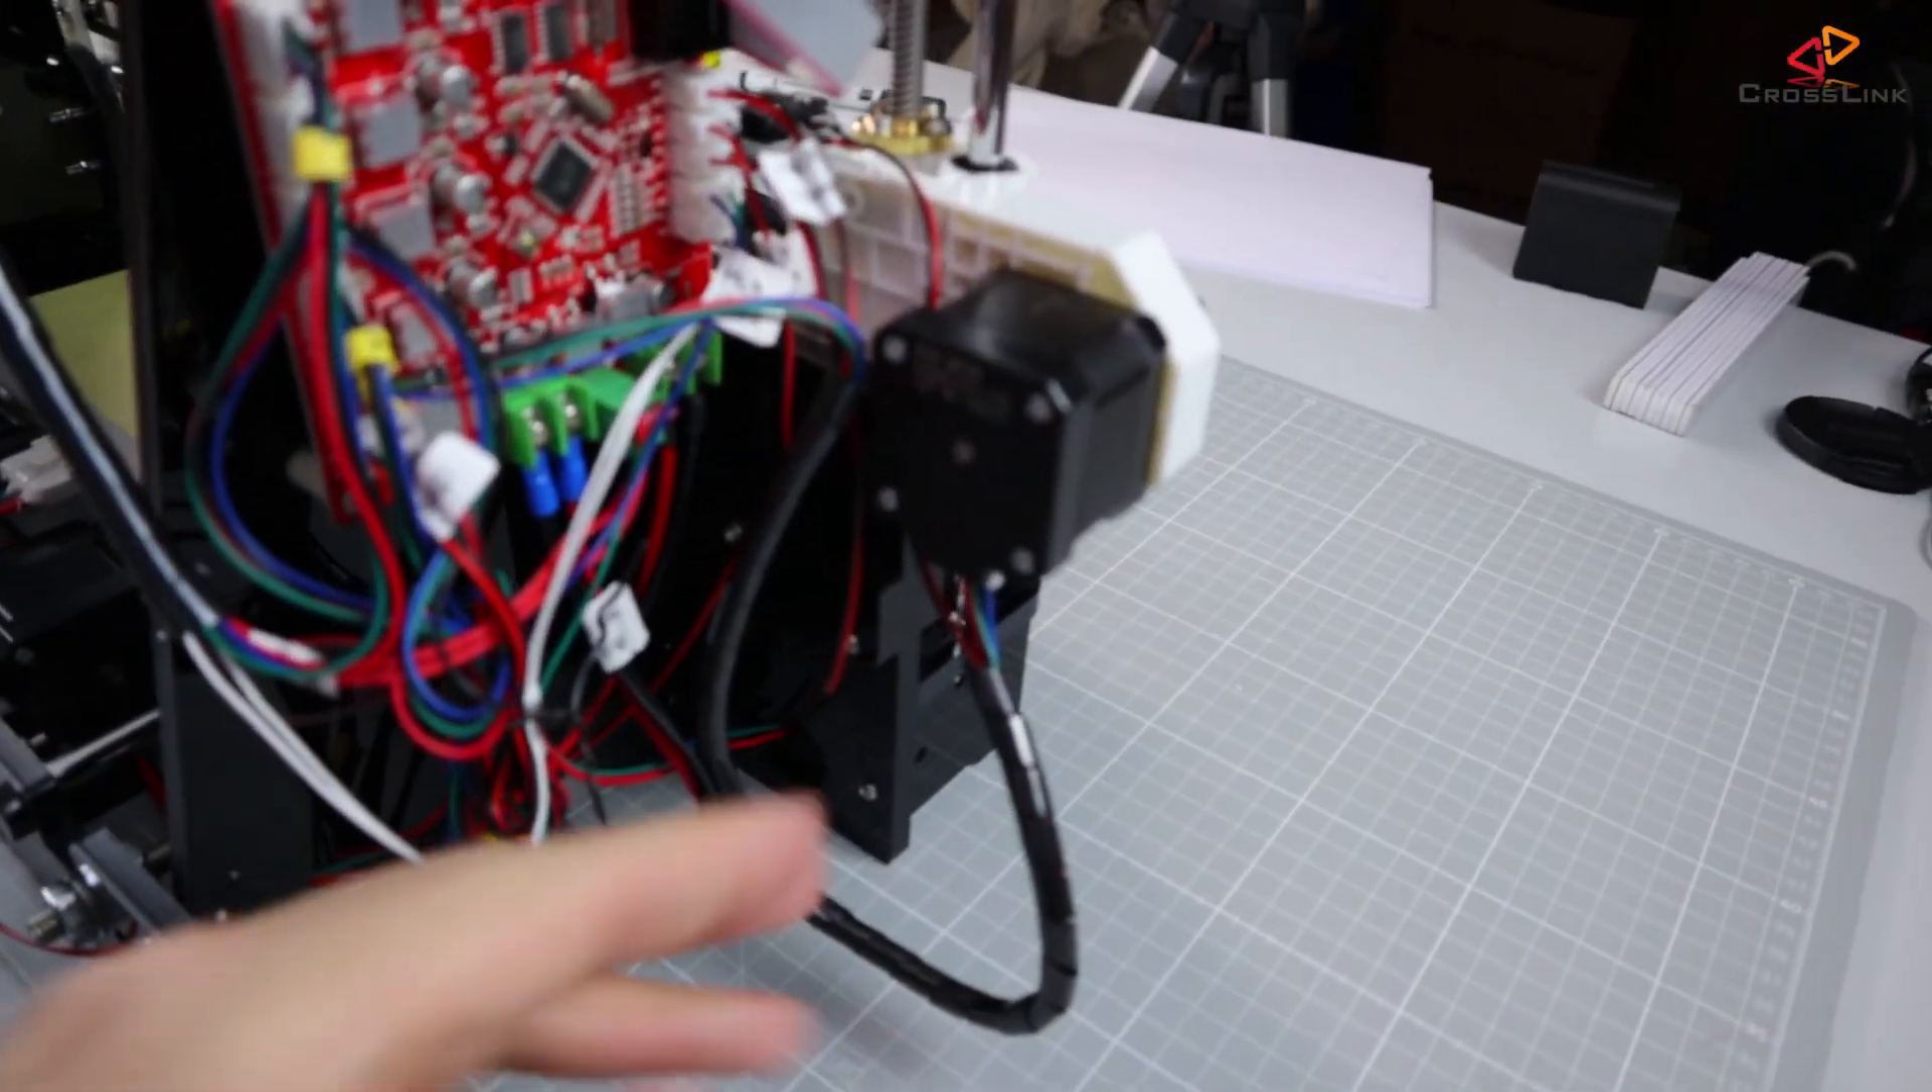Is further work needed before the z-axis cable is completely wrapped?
No.